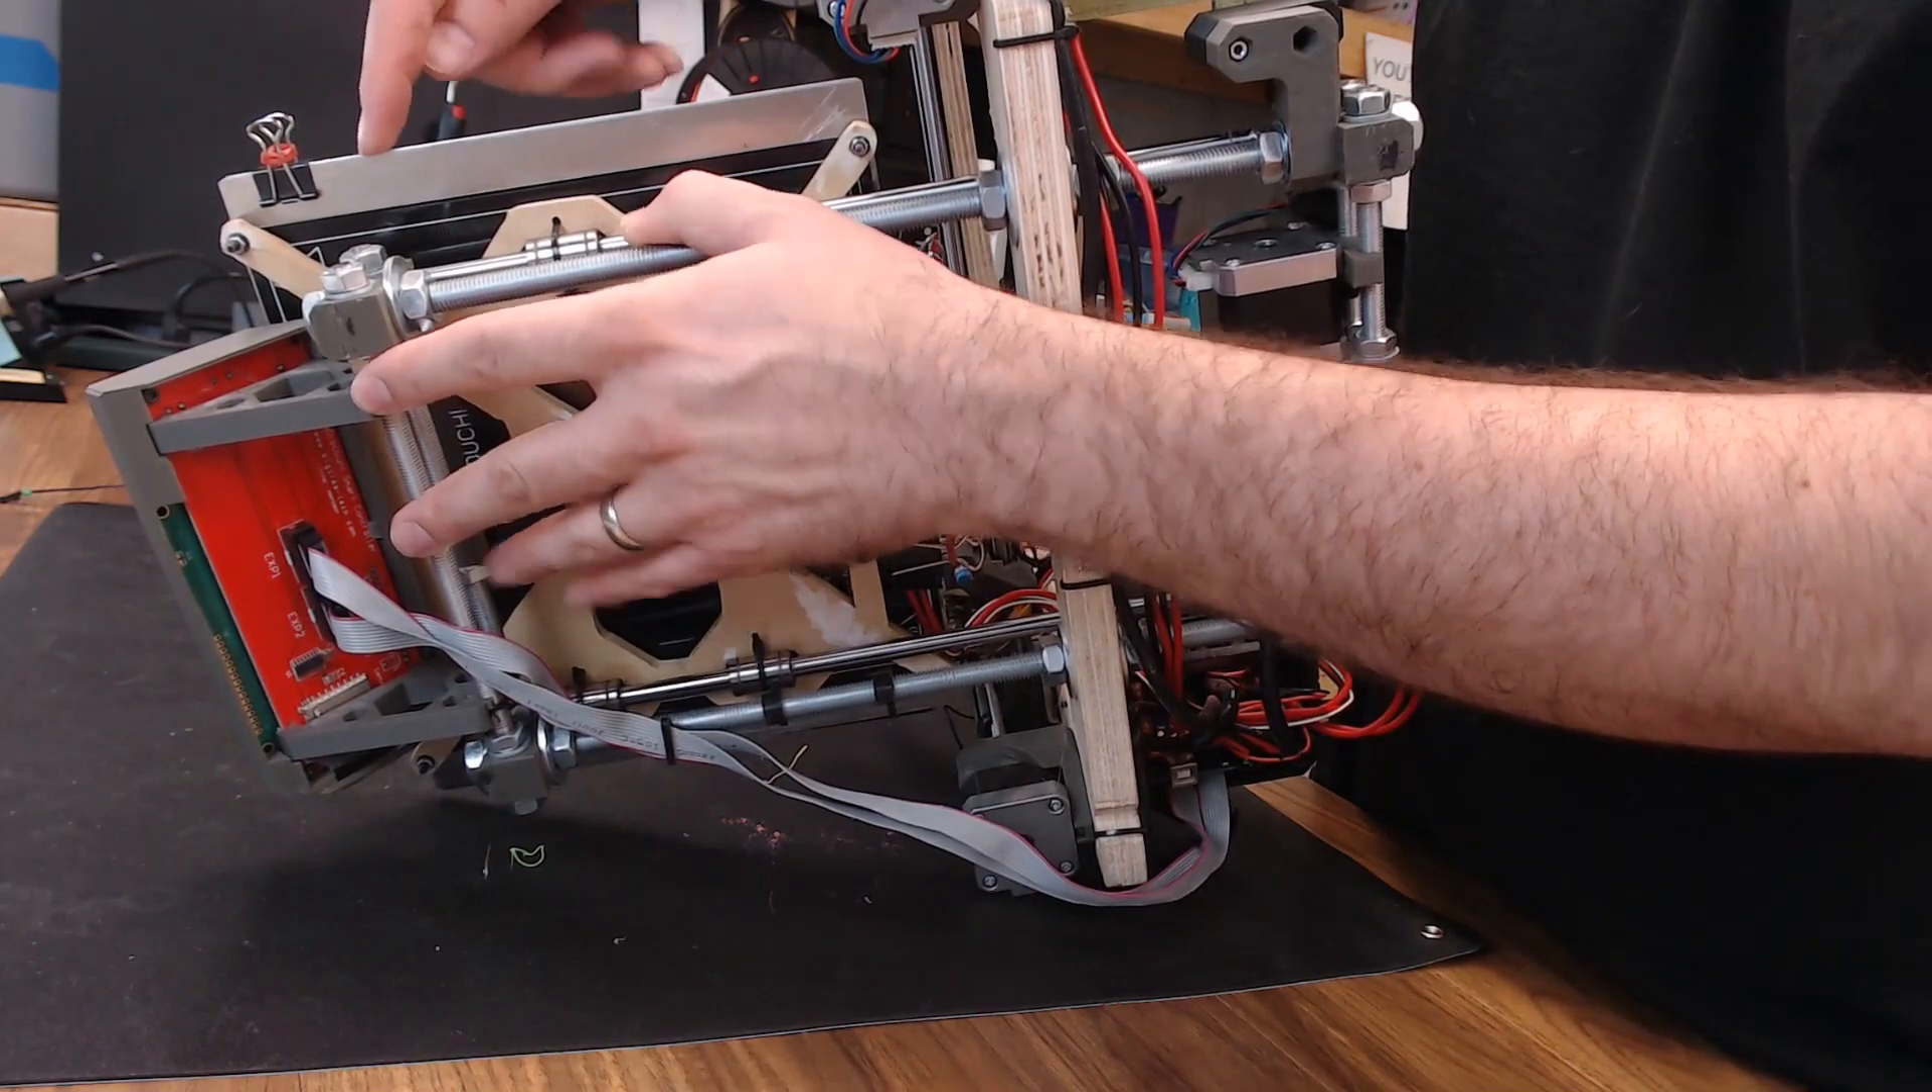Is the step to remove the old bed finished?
No.